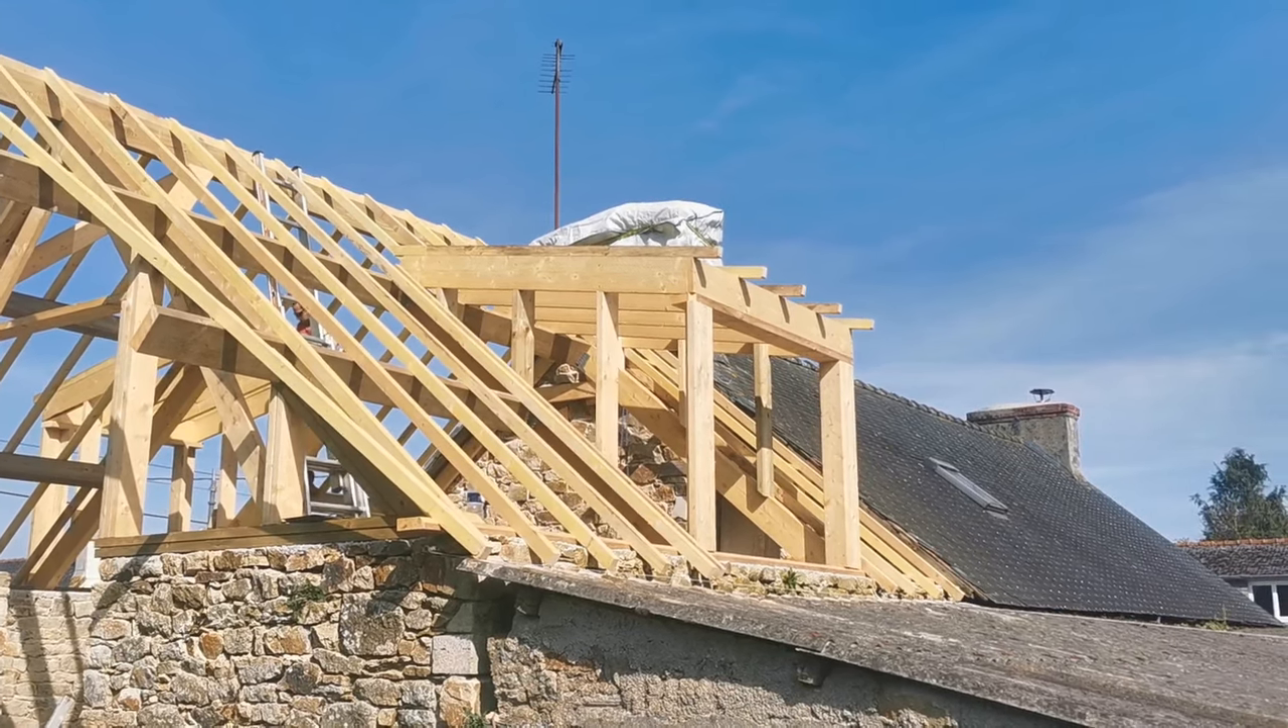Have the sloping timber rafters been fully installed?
Yes.